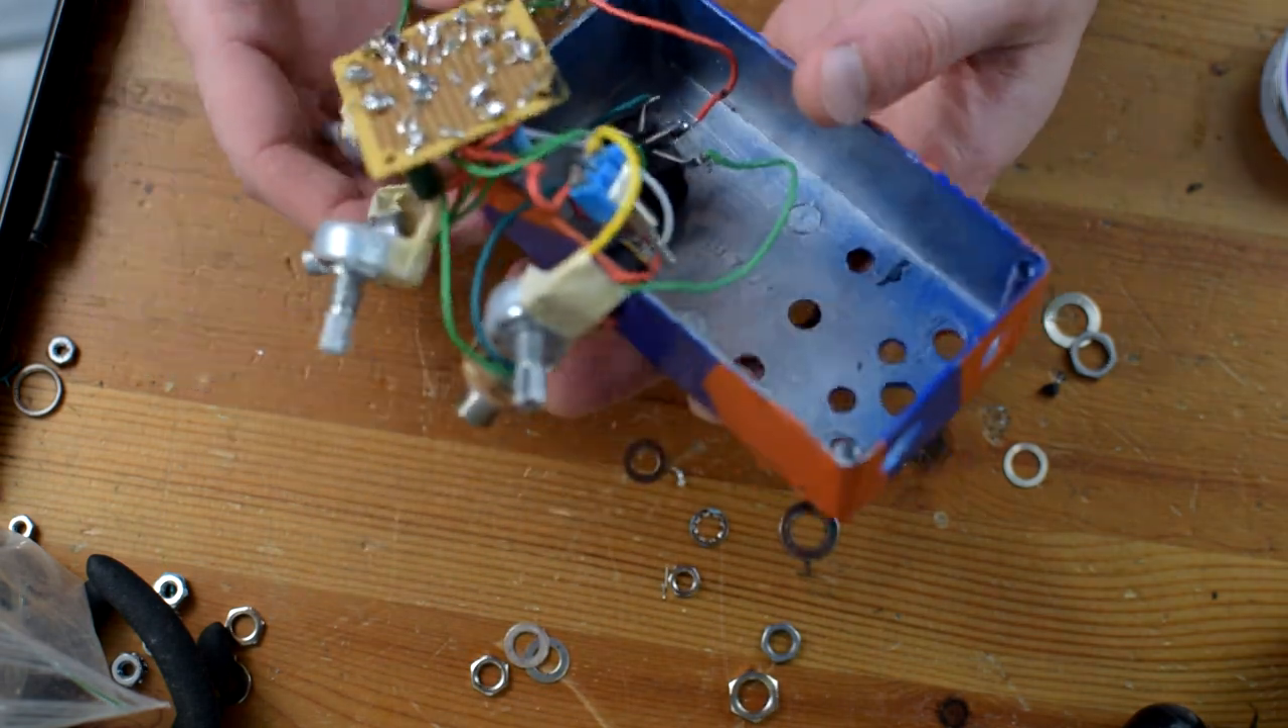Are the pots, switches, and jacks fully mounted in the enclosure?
No.